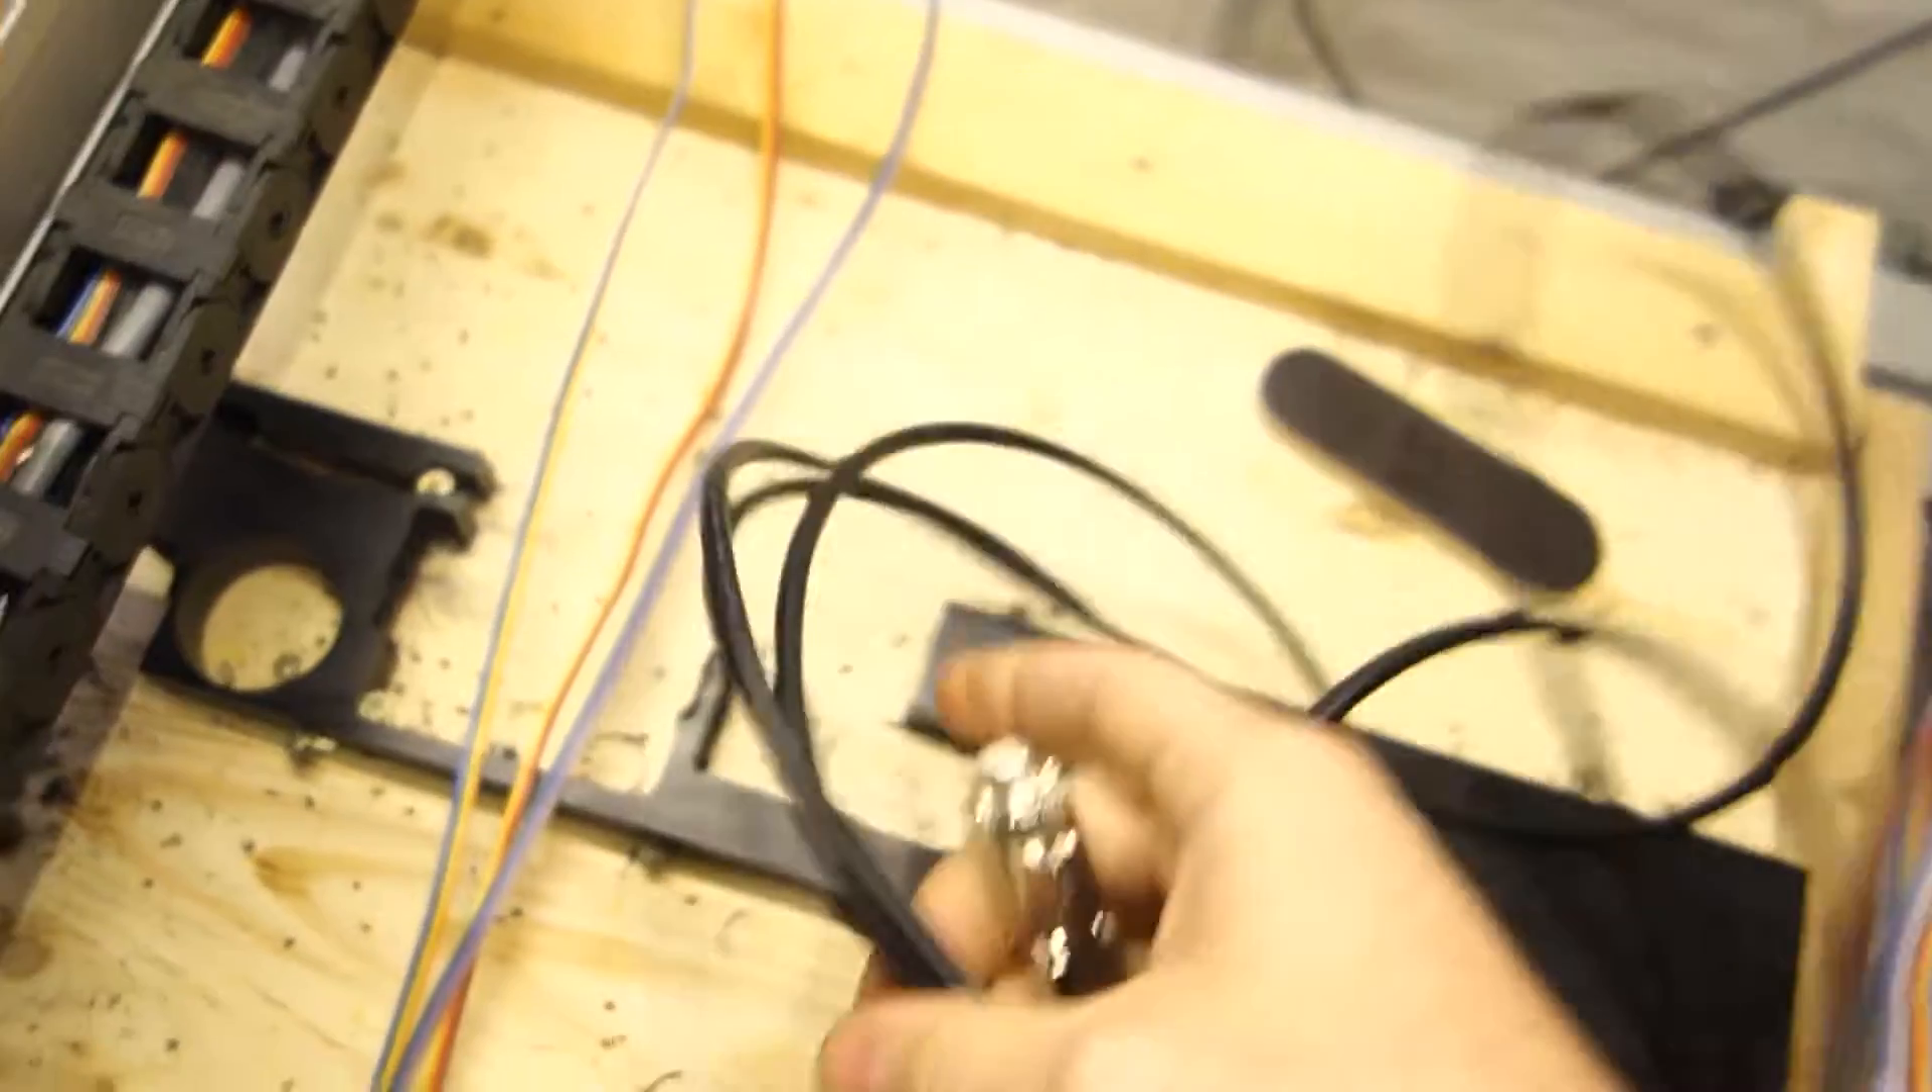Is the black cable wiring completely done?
No.